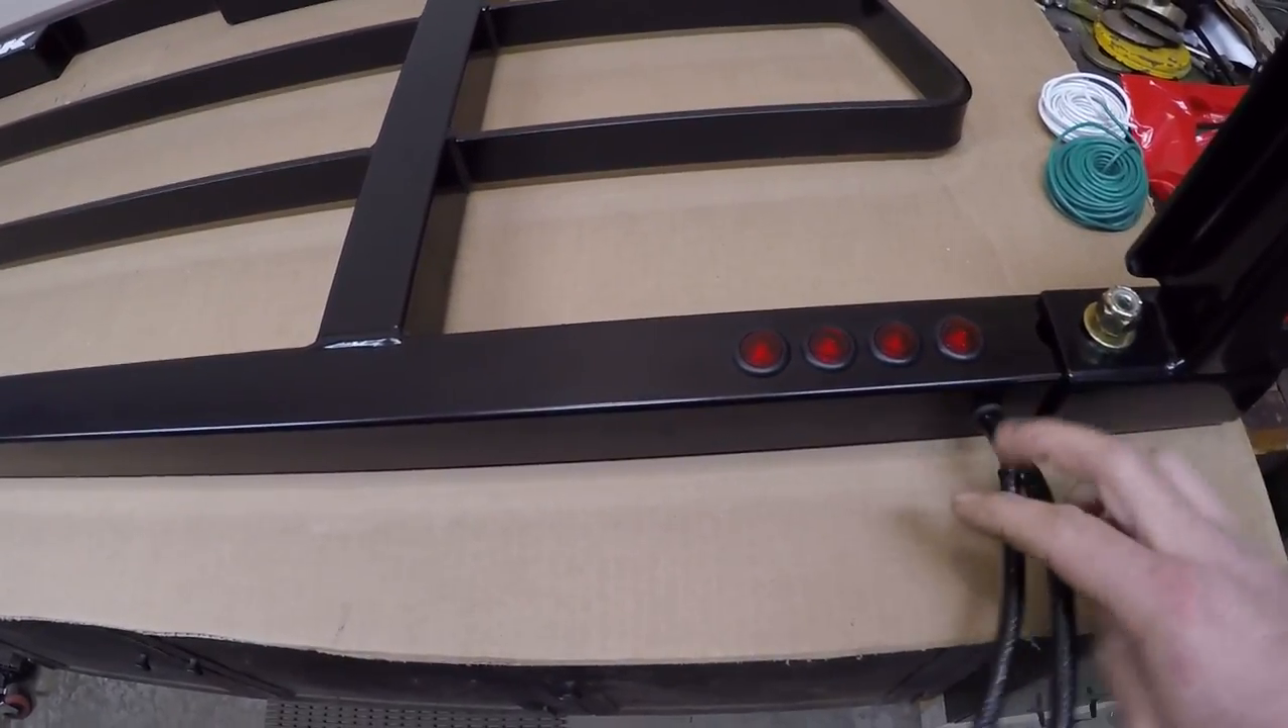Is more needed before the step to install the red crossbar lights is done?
No.